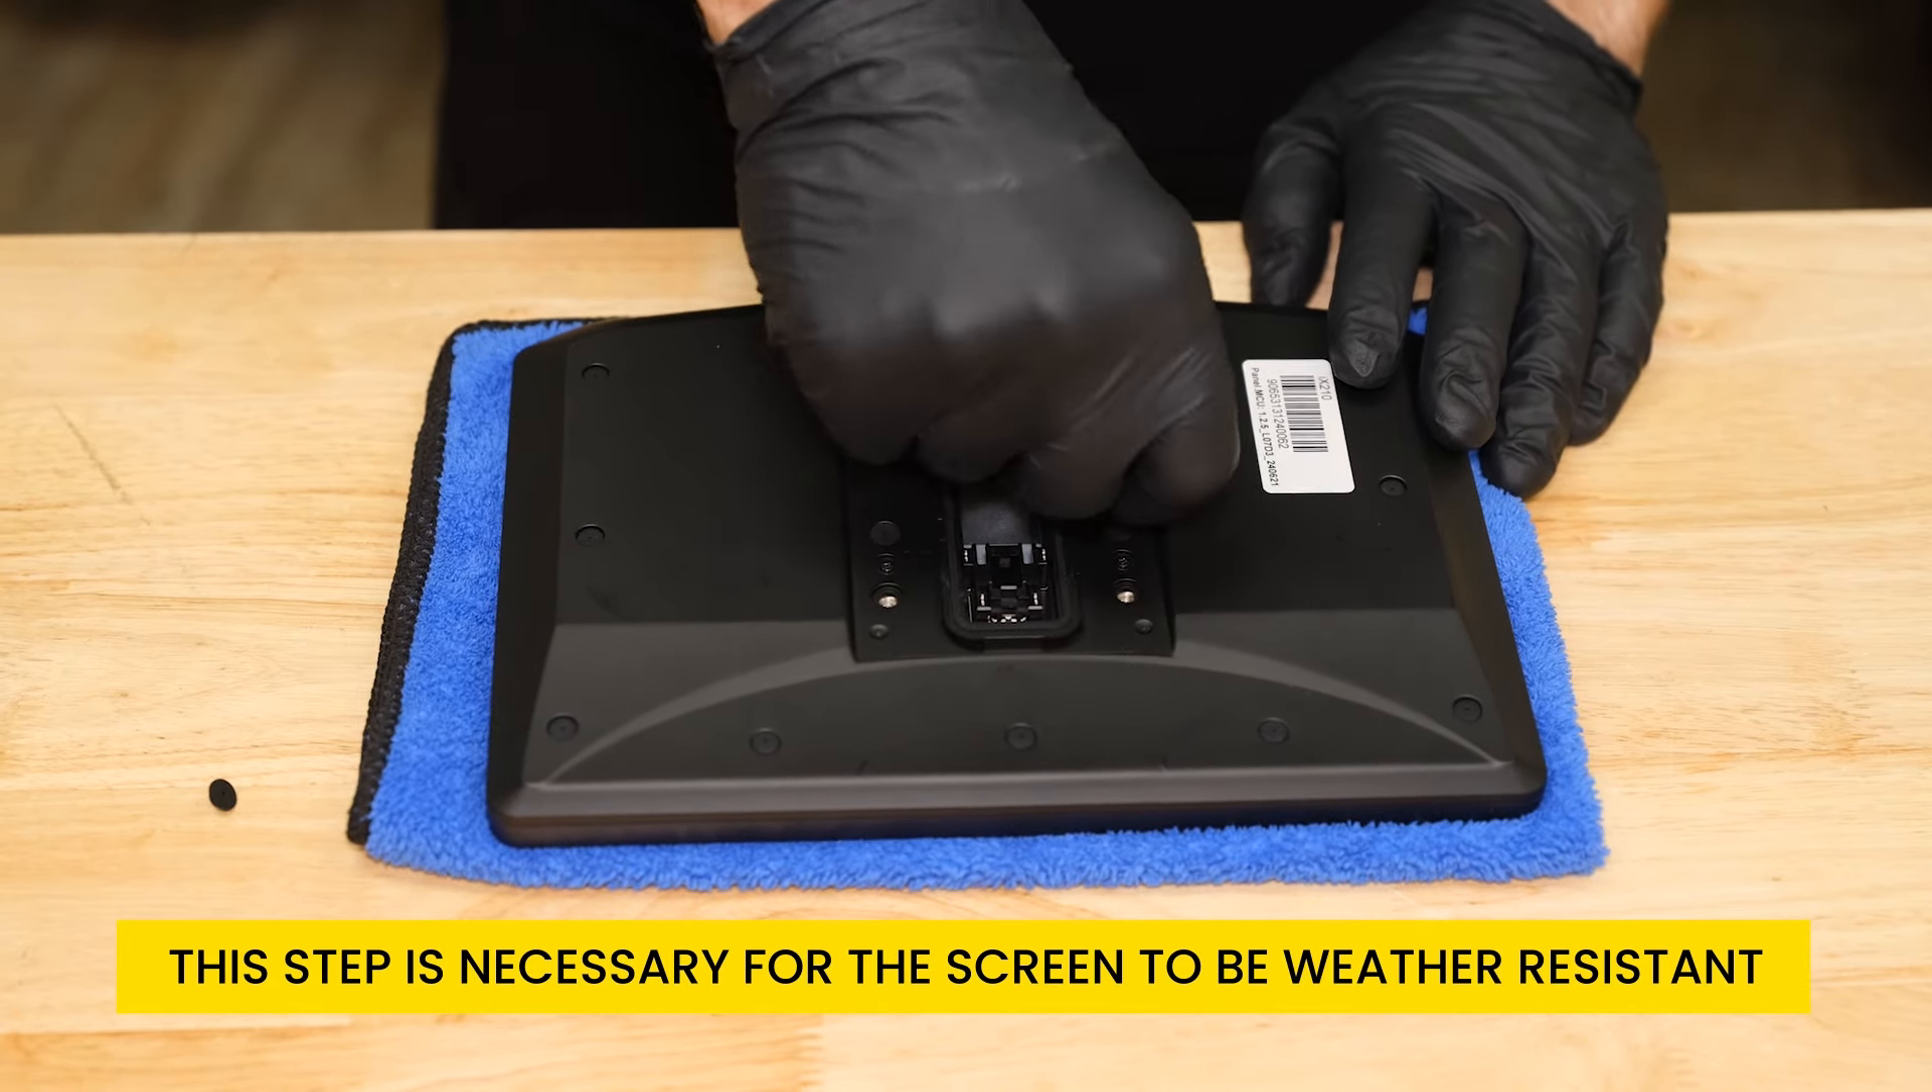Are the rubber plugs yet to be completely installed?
Yes.